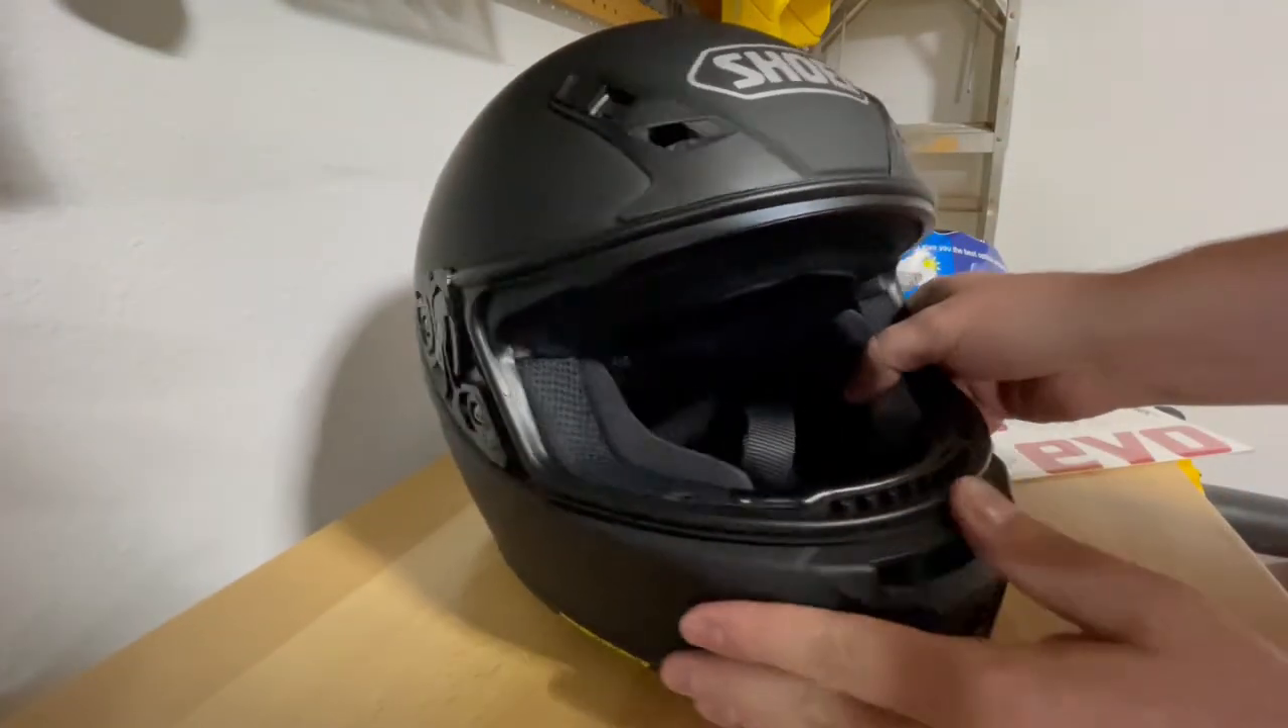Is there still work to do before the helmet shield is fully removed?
No.